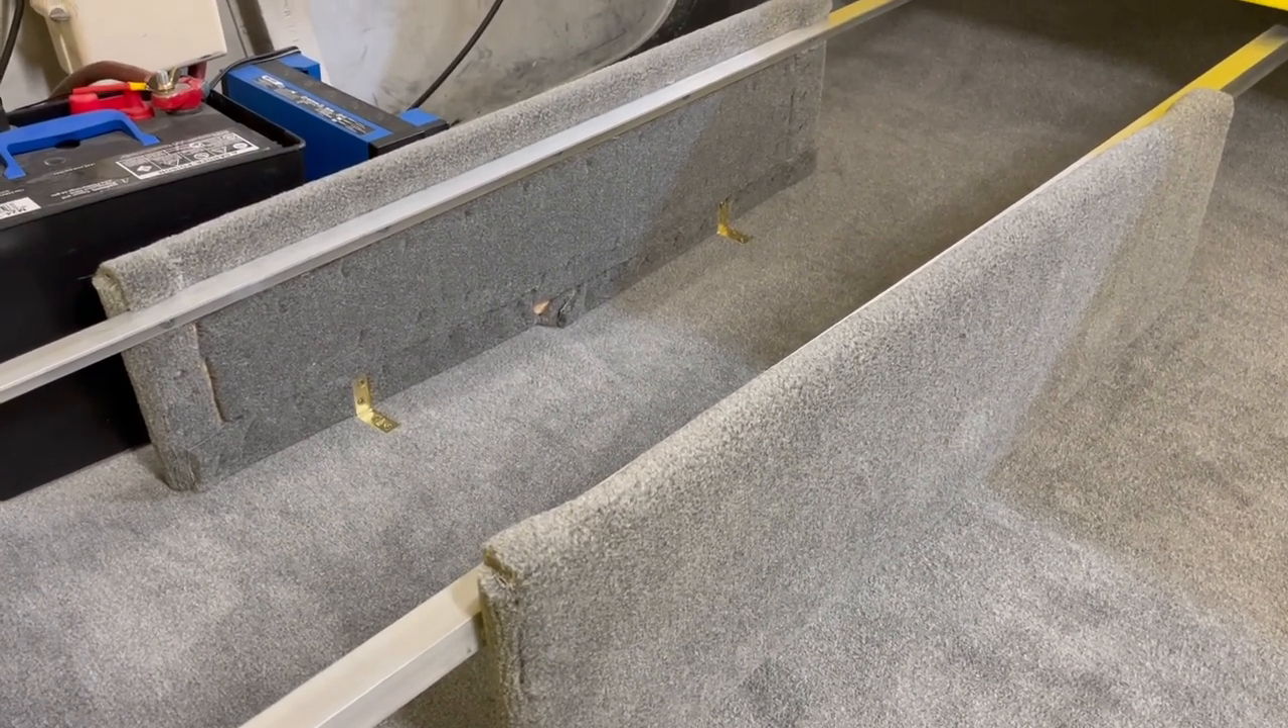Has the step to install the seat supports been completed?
Yes.